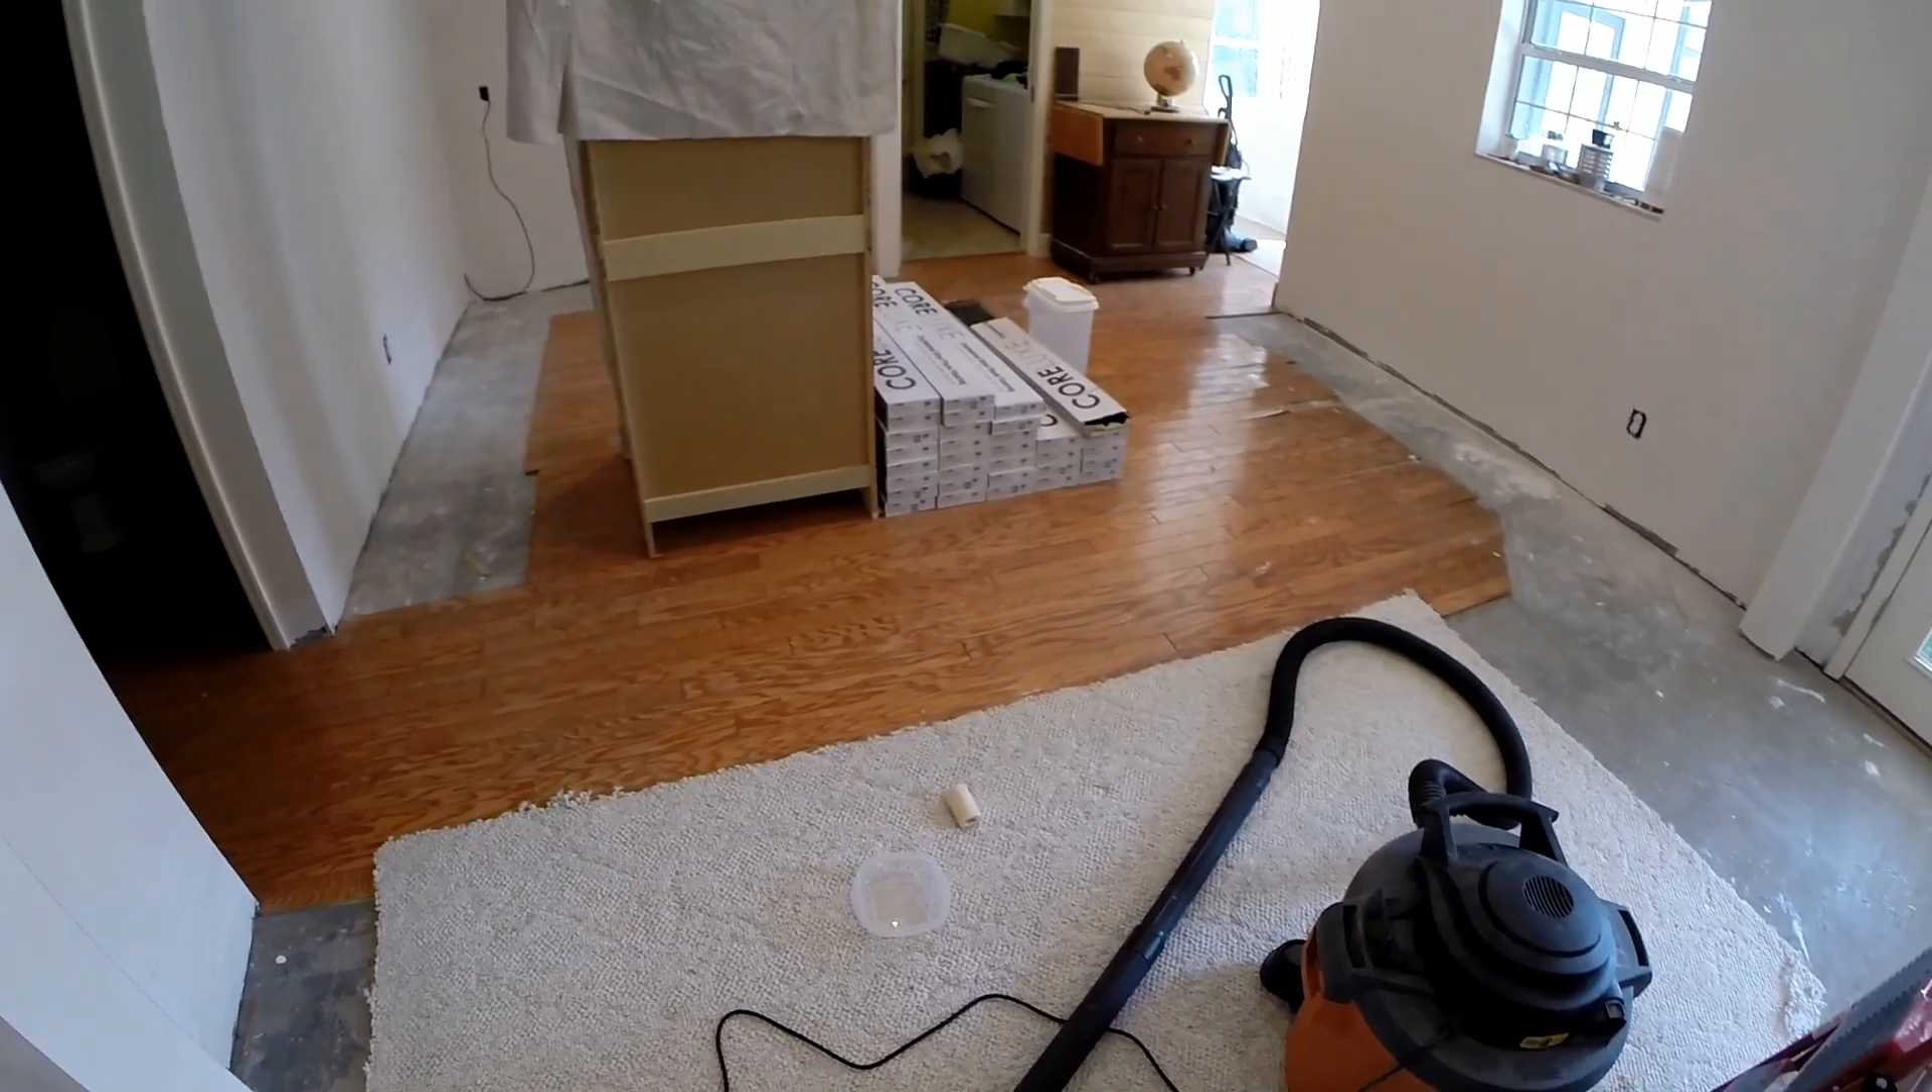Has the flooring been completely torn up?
No.